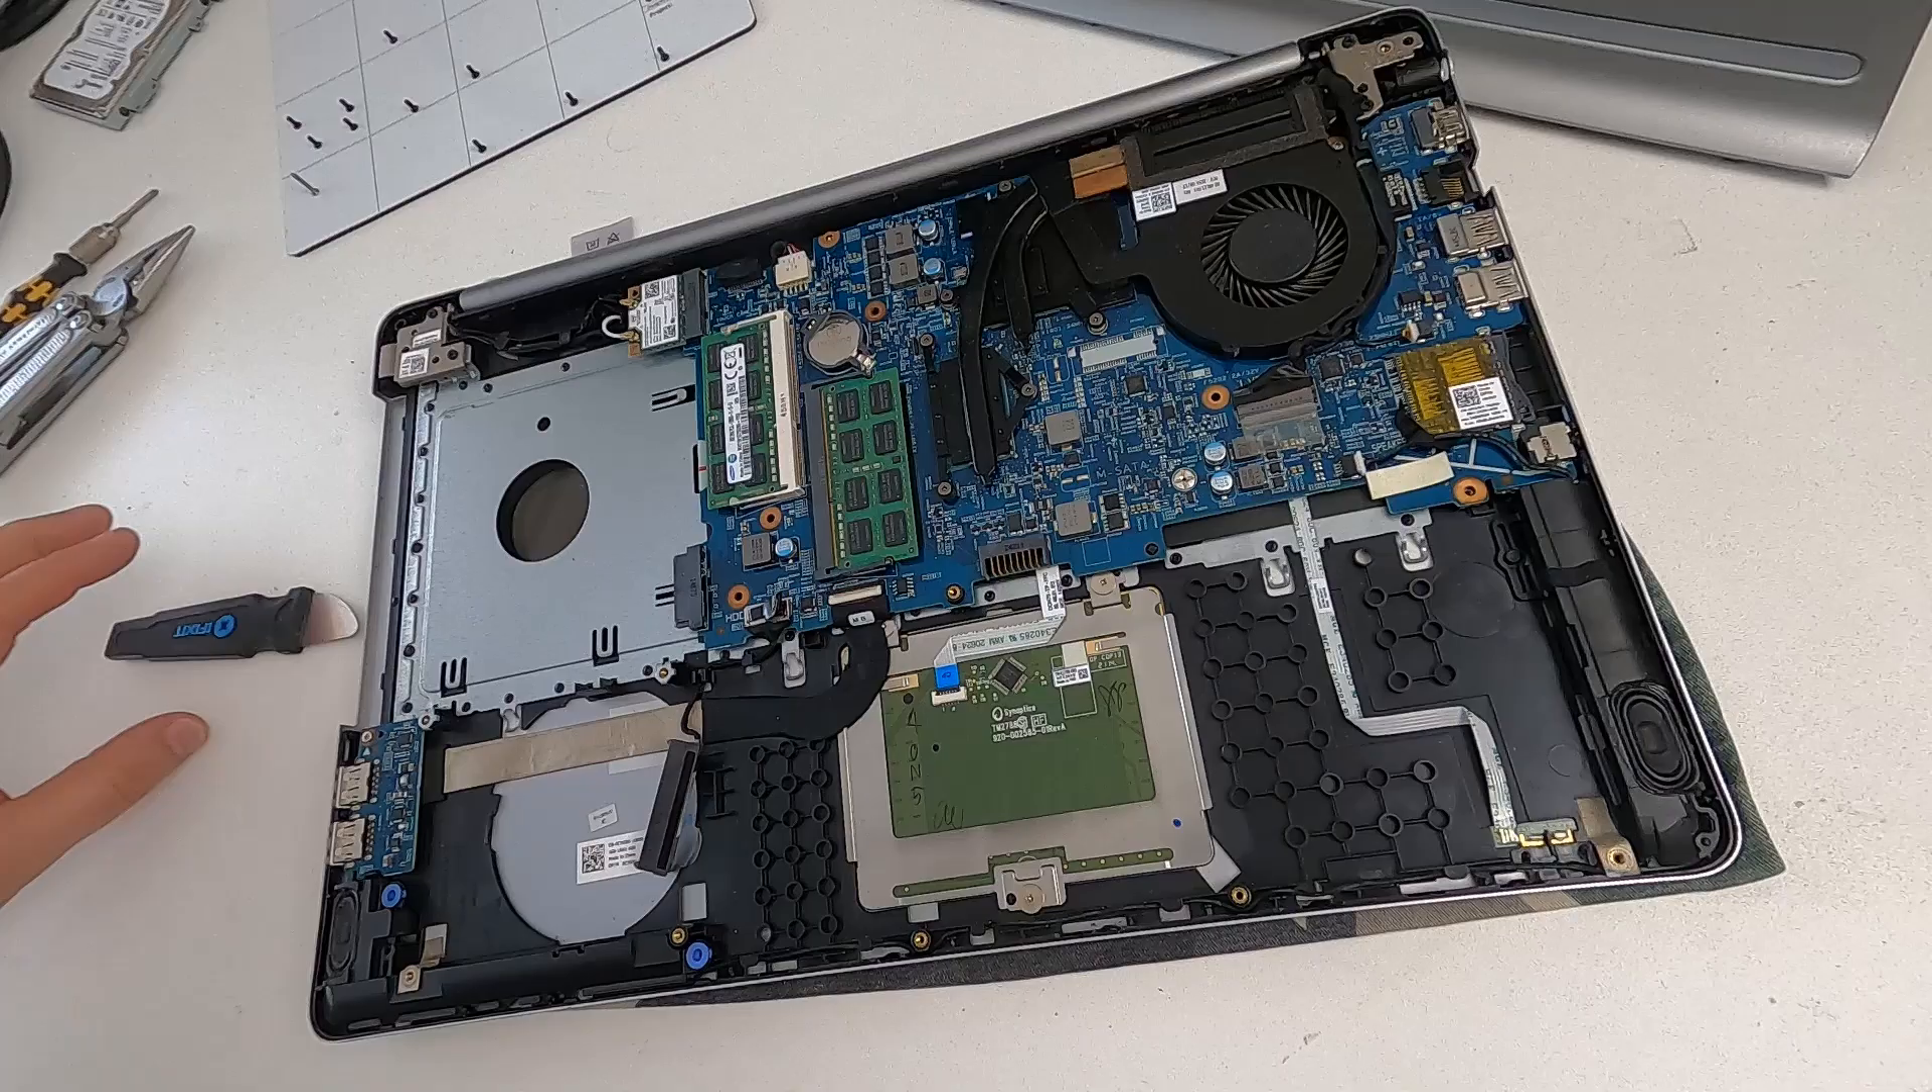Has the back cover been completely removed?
Yes.